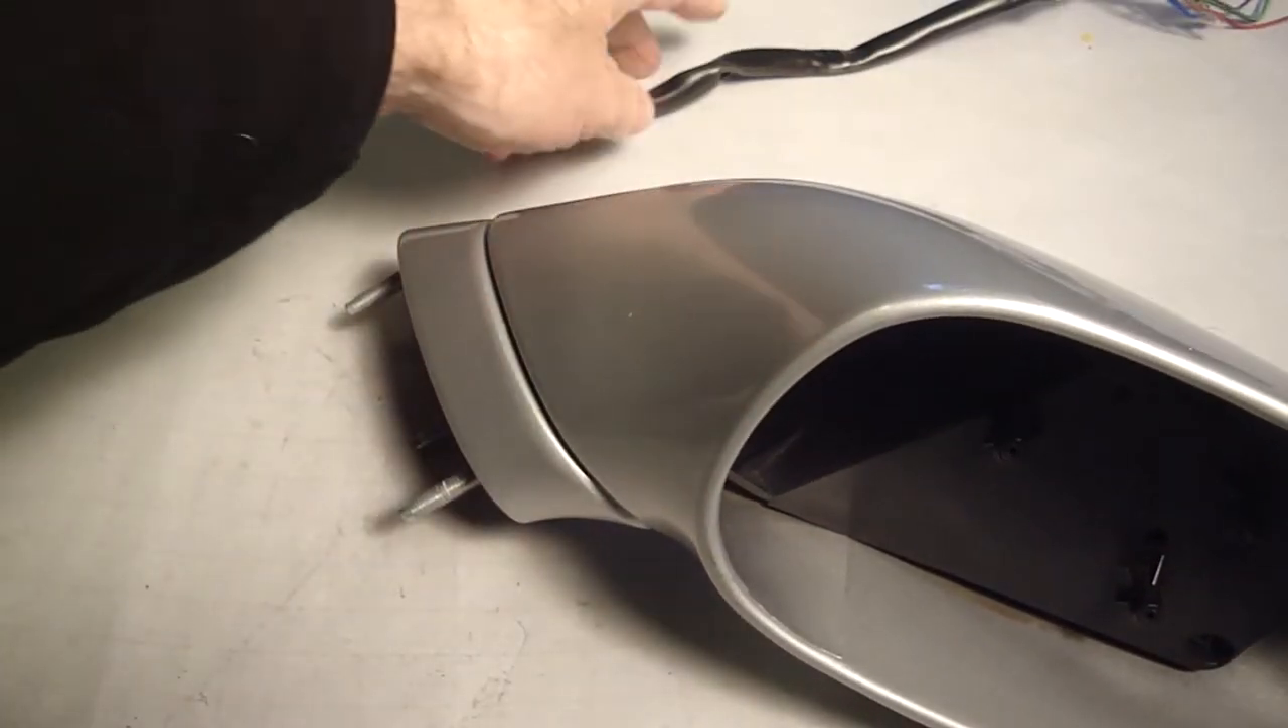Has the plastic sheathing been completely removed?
No.